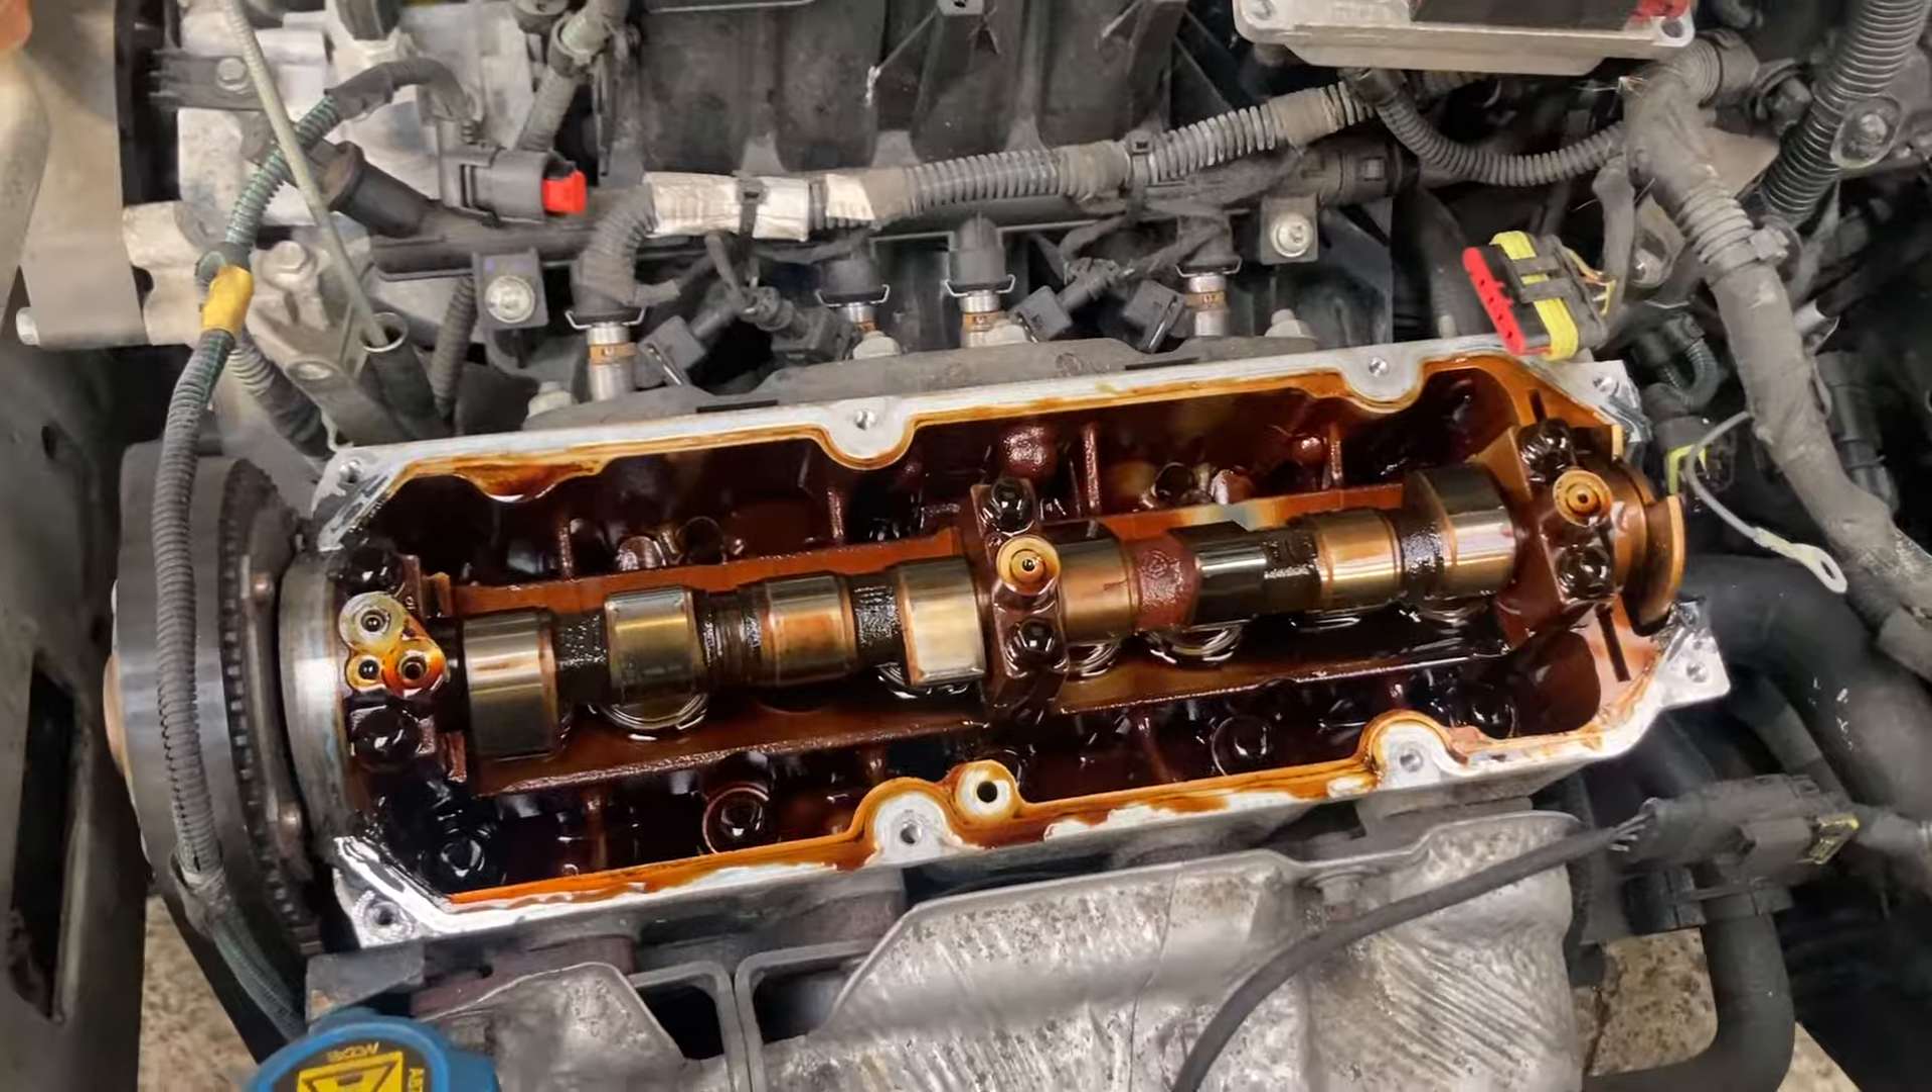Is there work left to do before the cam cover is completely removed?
No.